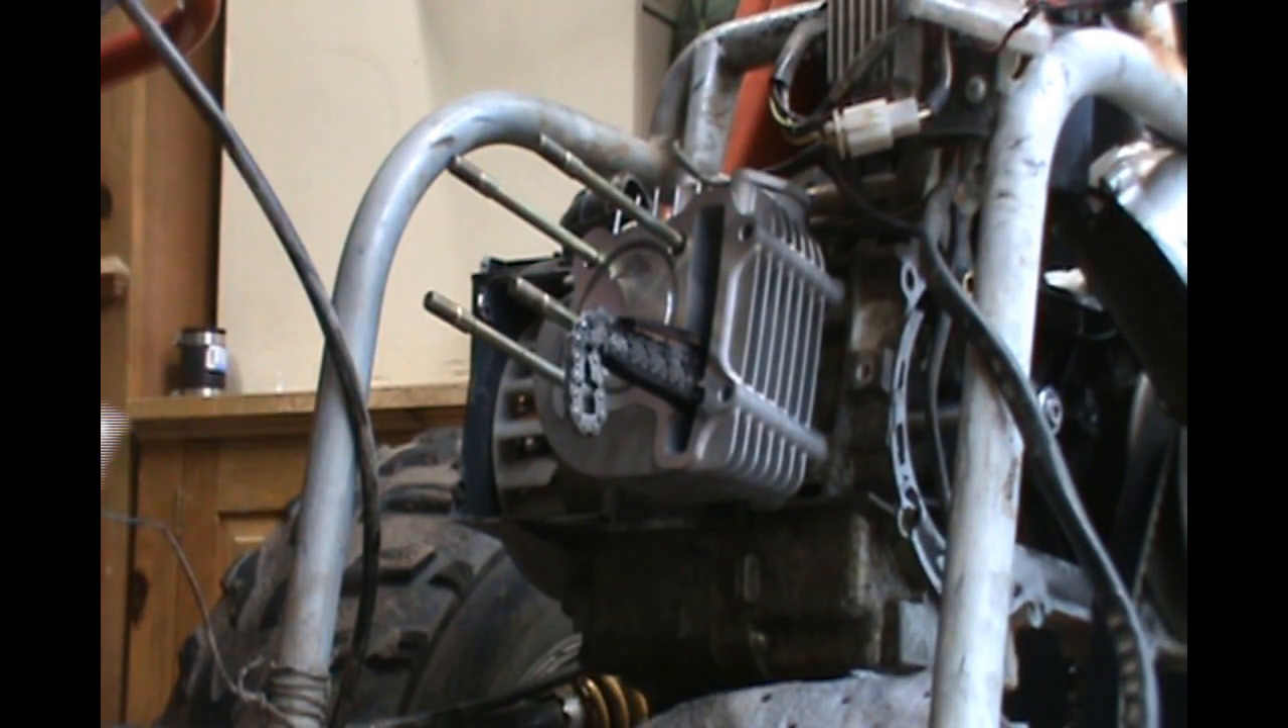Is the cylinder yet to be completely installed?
No.